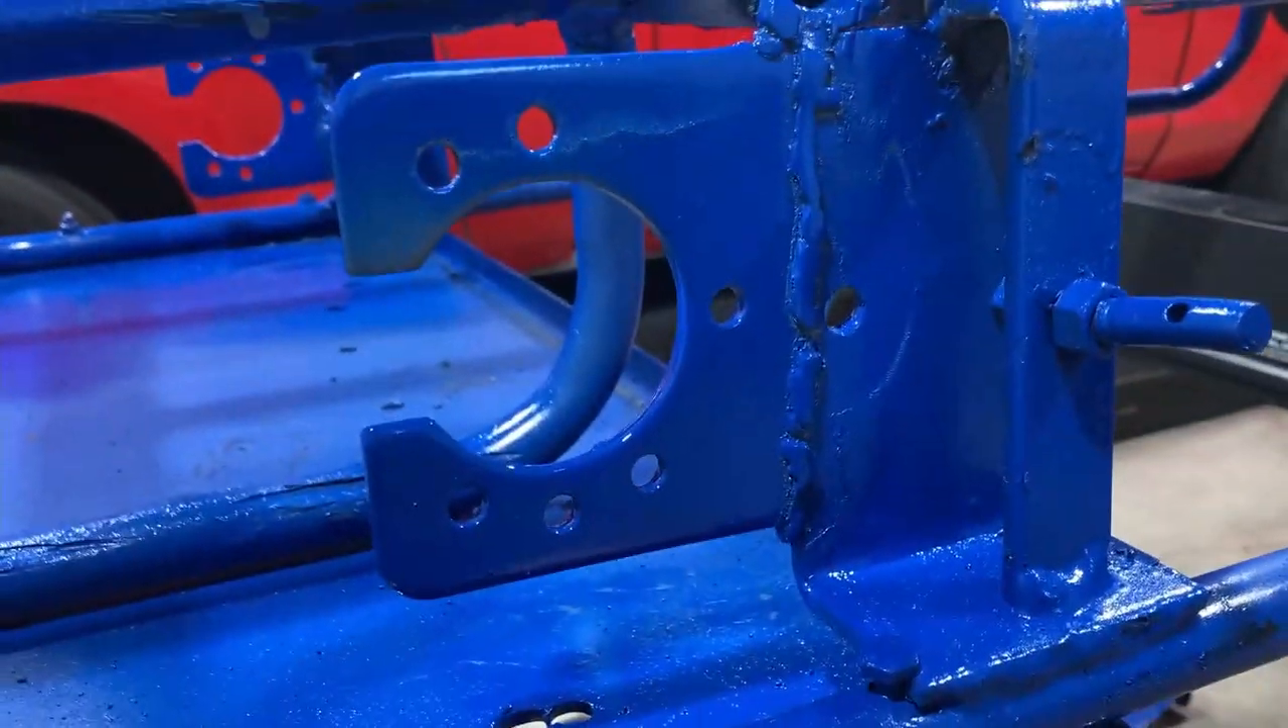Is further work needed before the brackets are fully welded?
No.